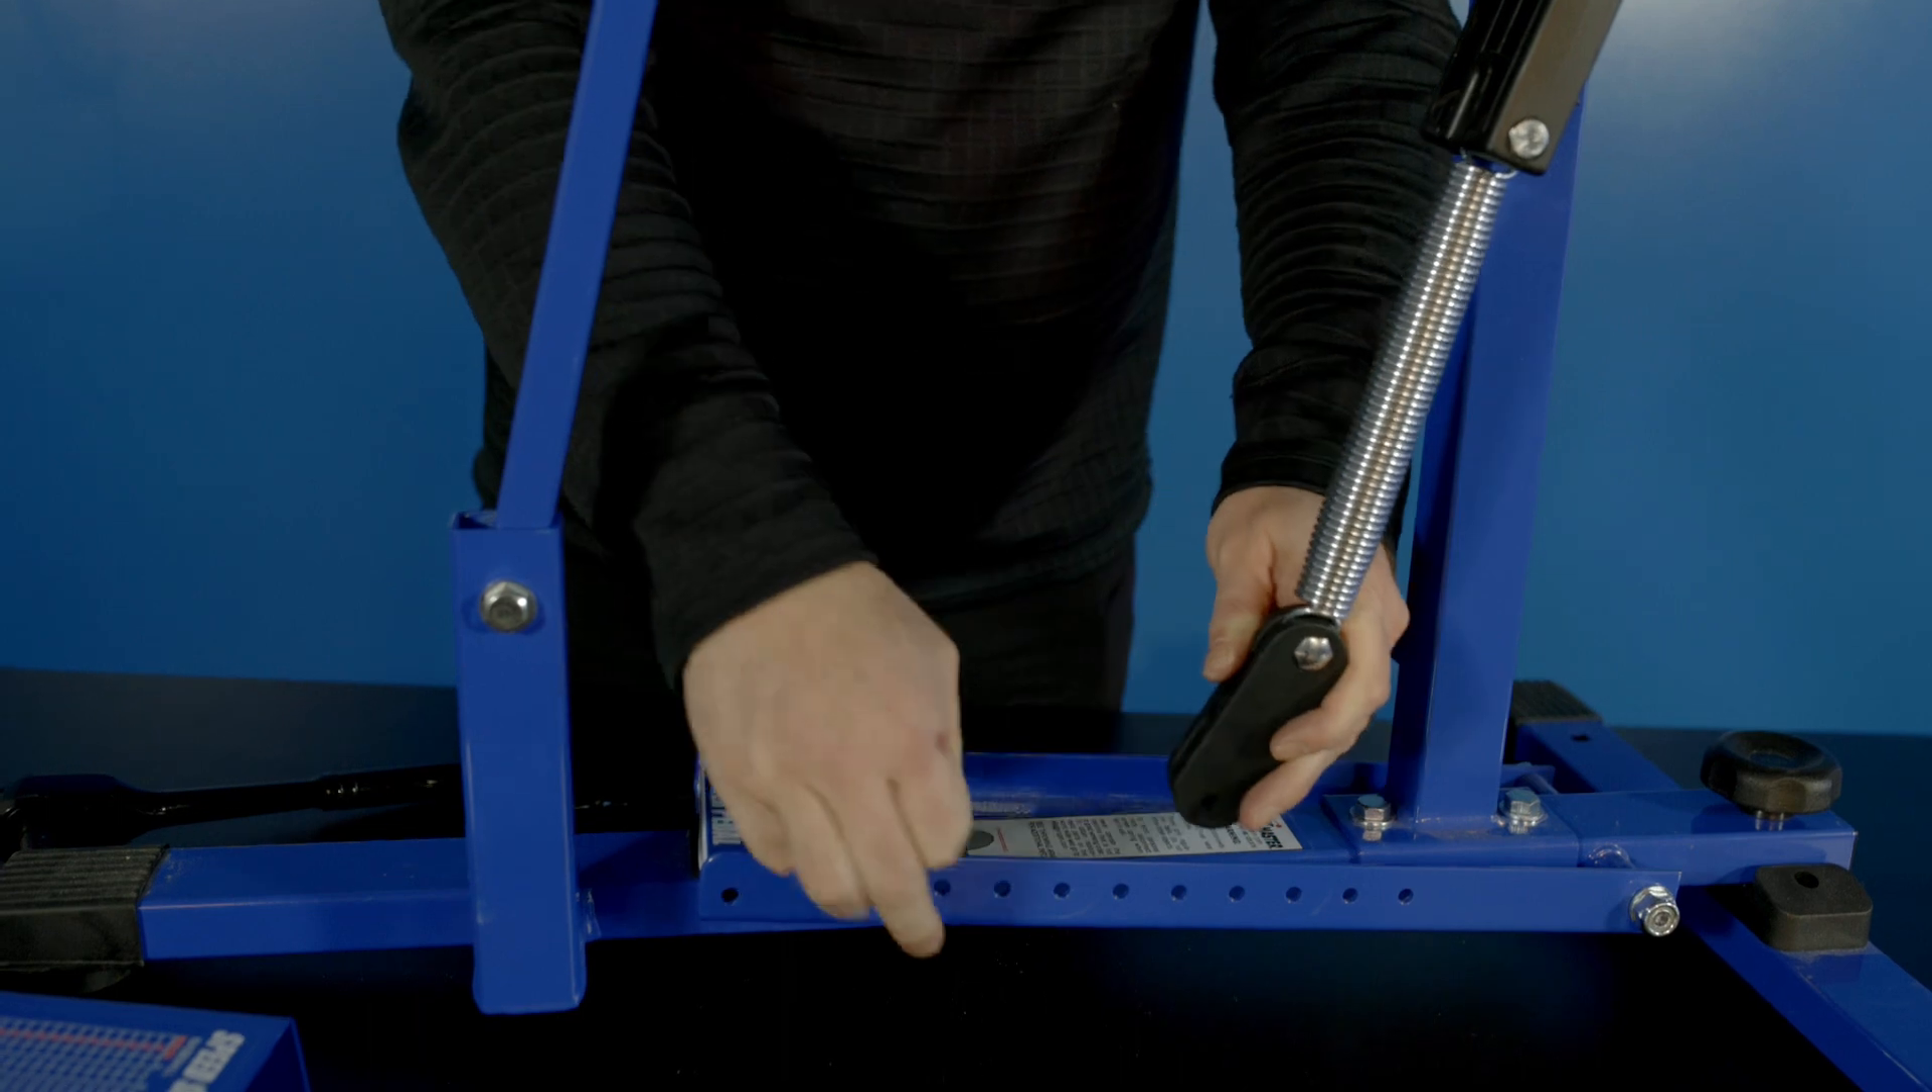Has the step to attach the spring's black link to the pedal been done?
No.